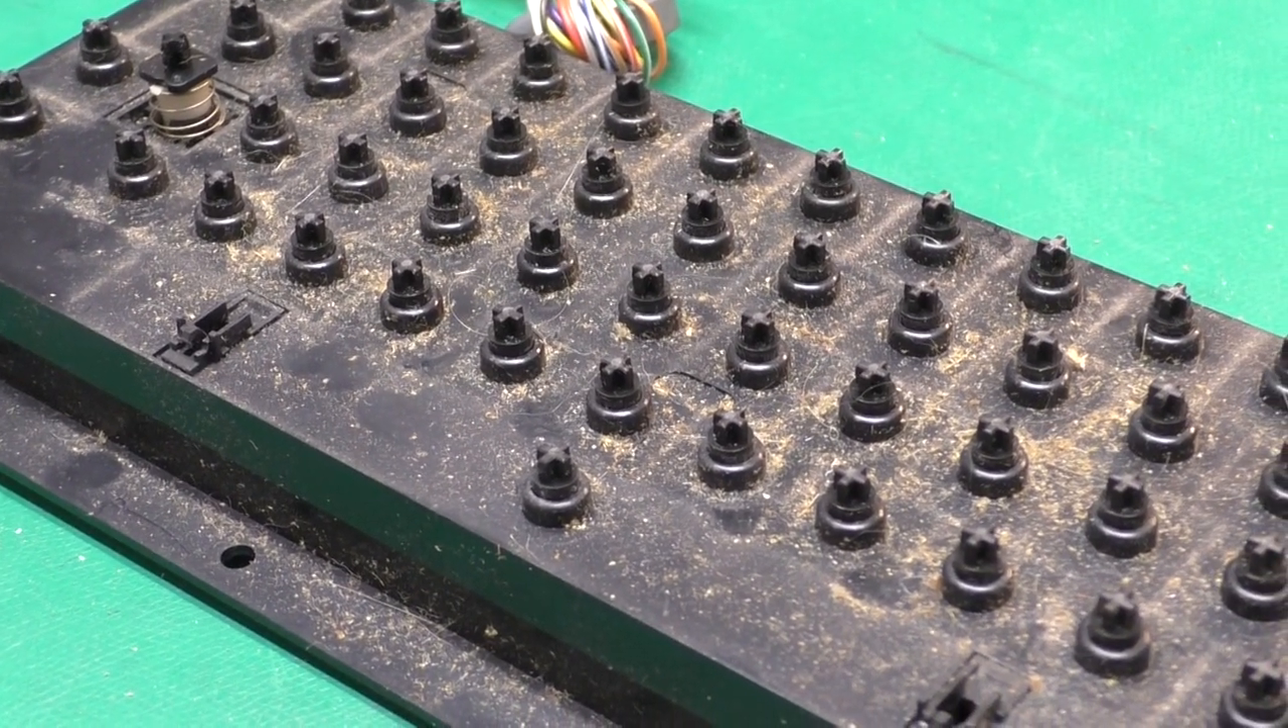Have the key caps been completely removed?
Yes.